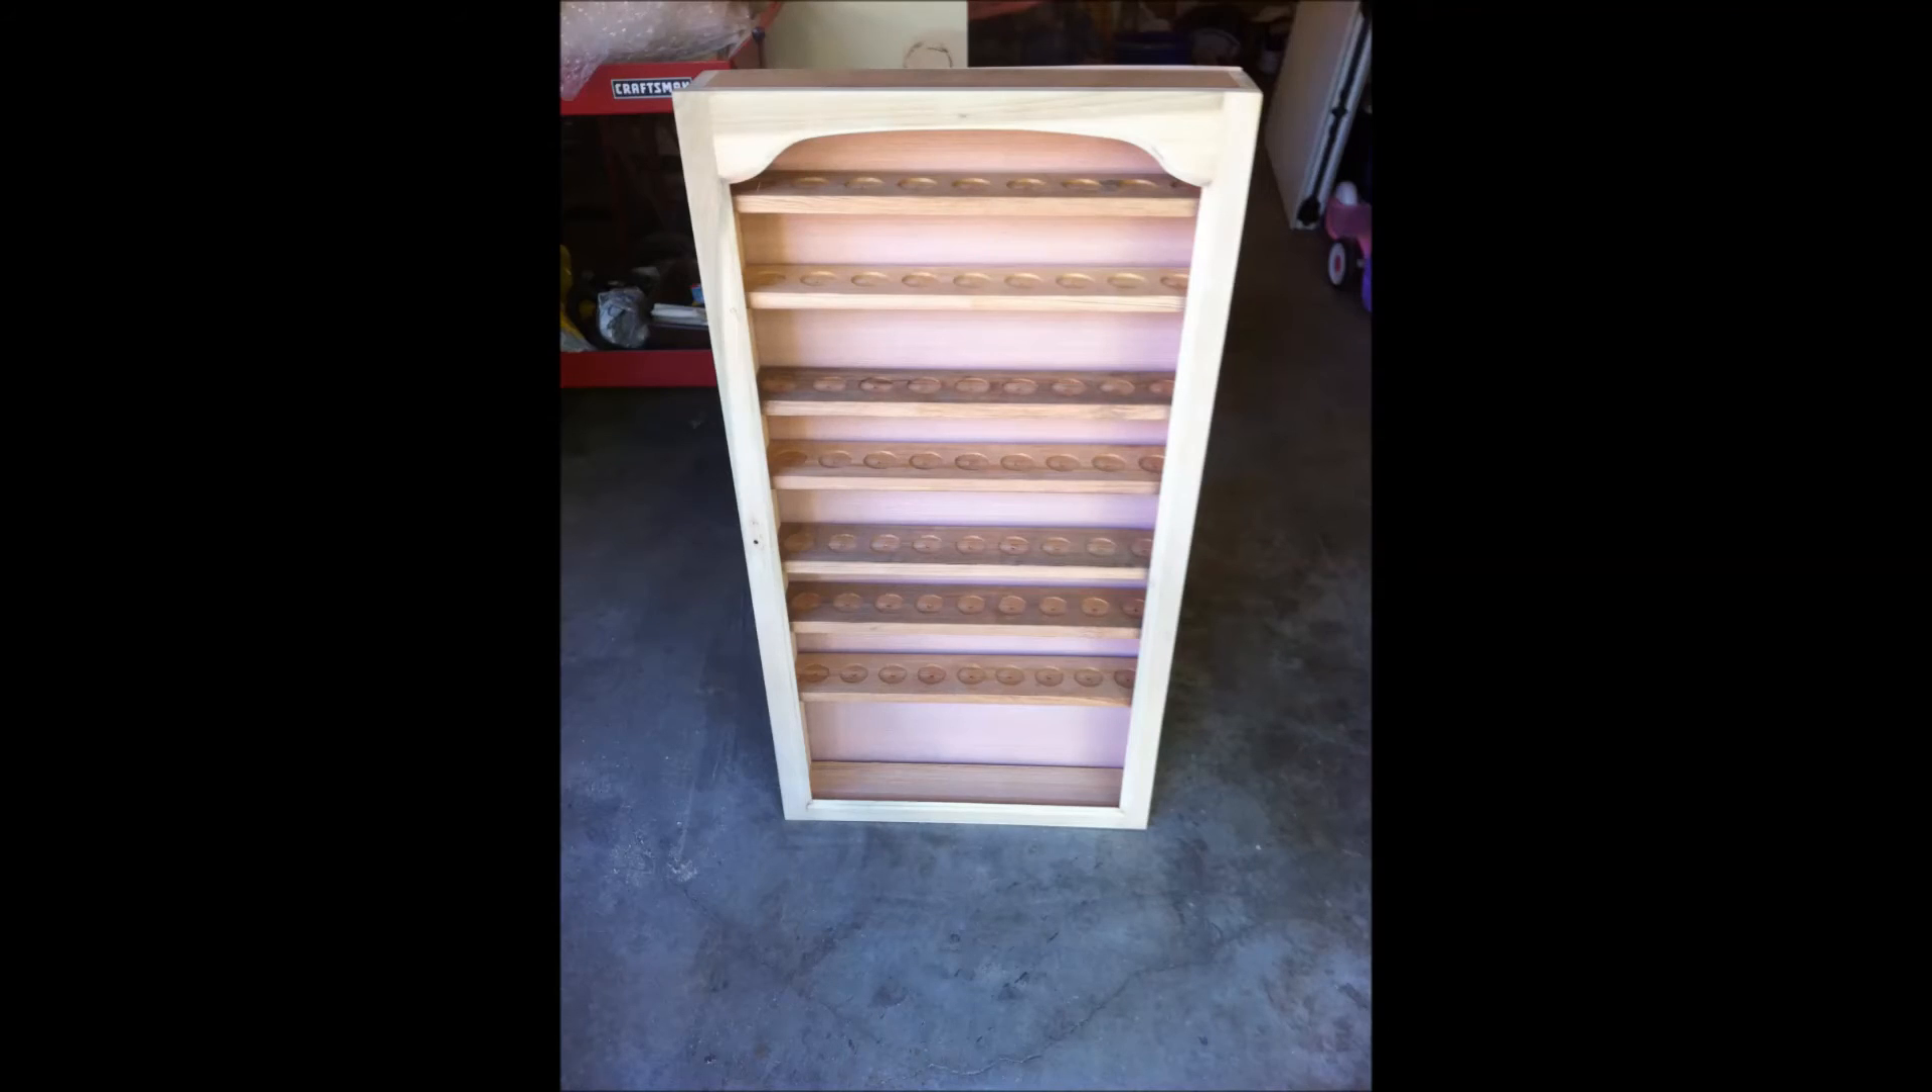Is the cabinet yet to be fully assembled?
No.